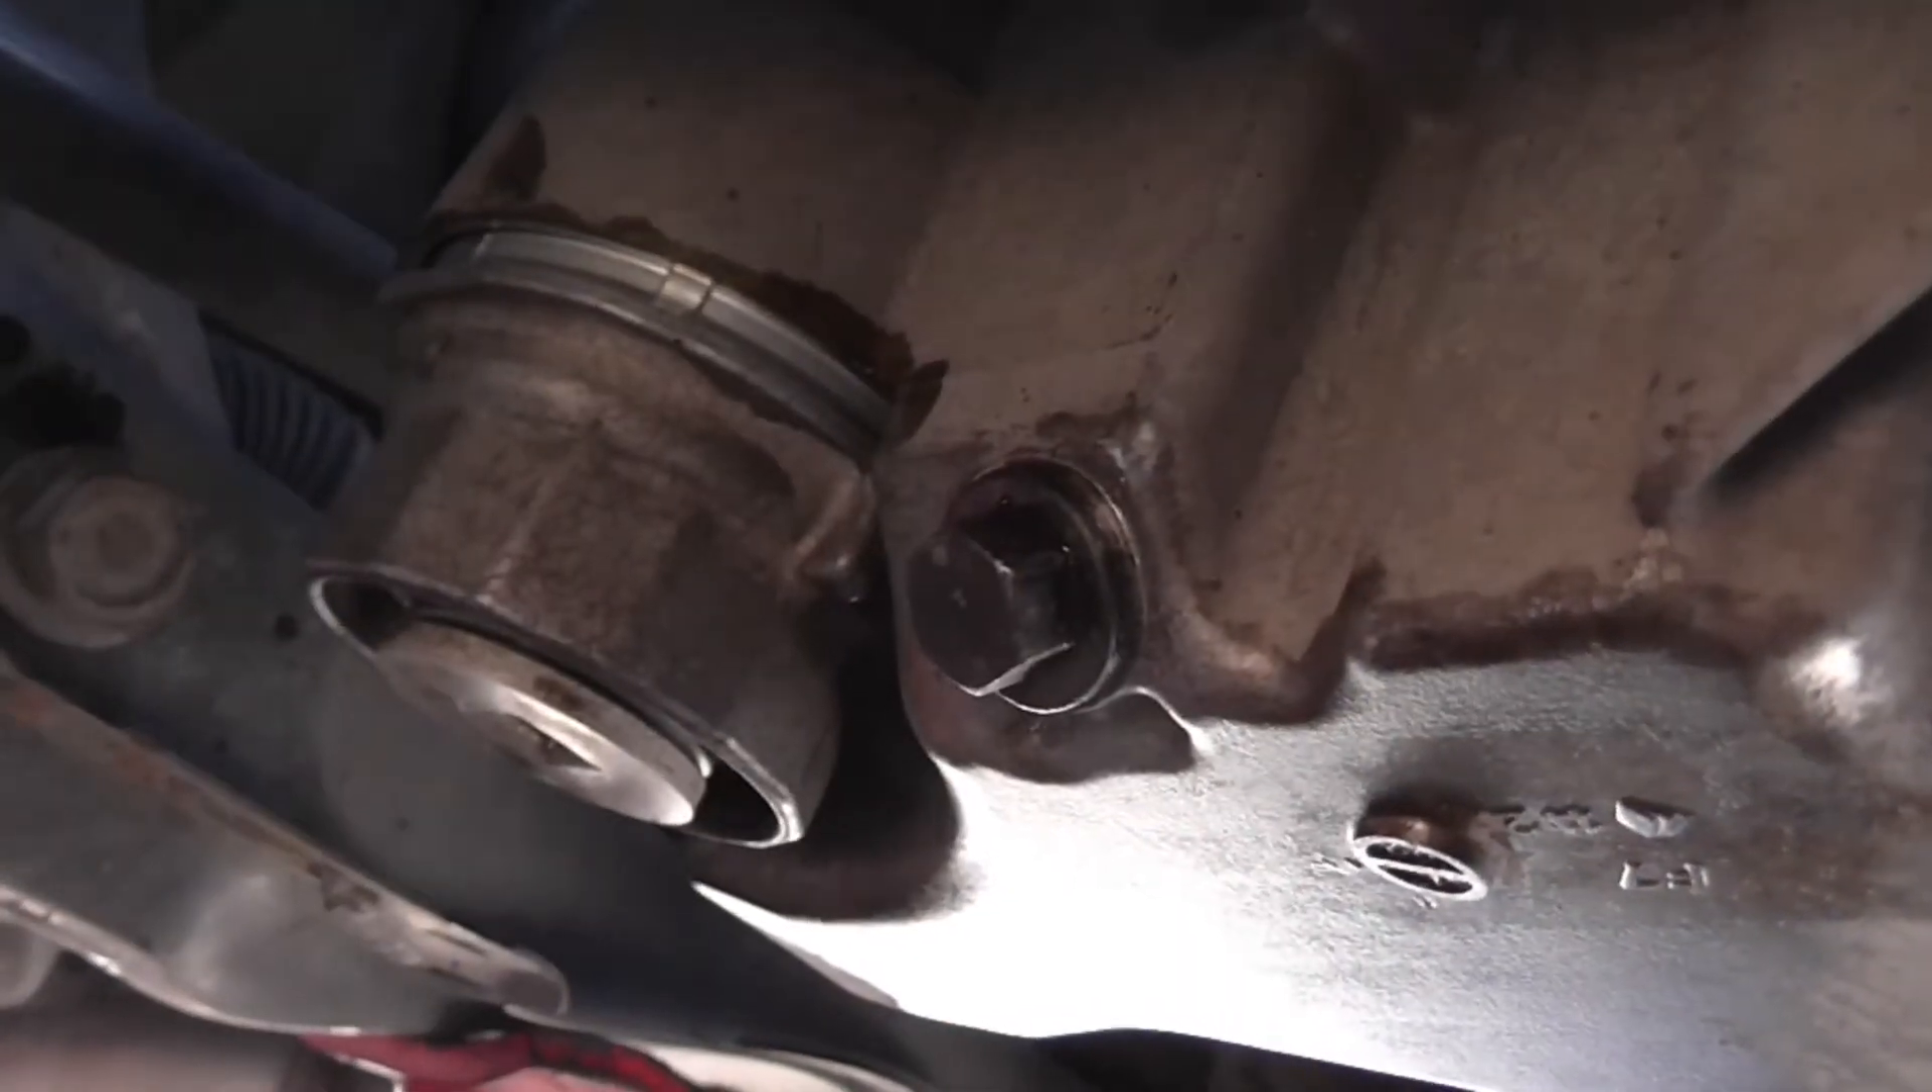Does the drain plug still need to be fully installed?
No.